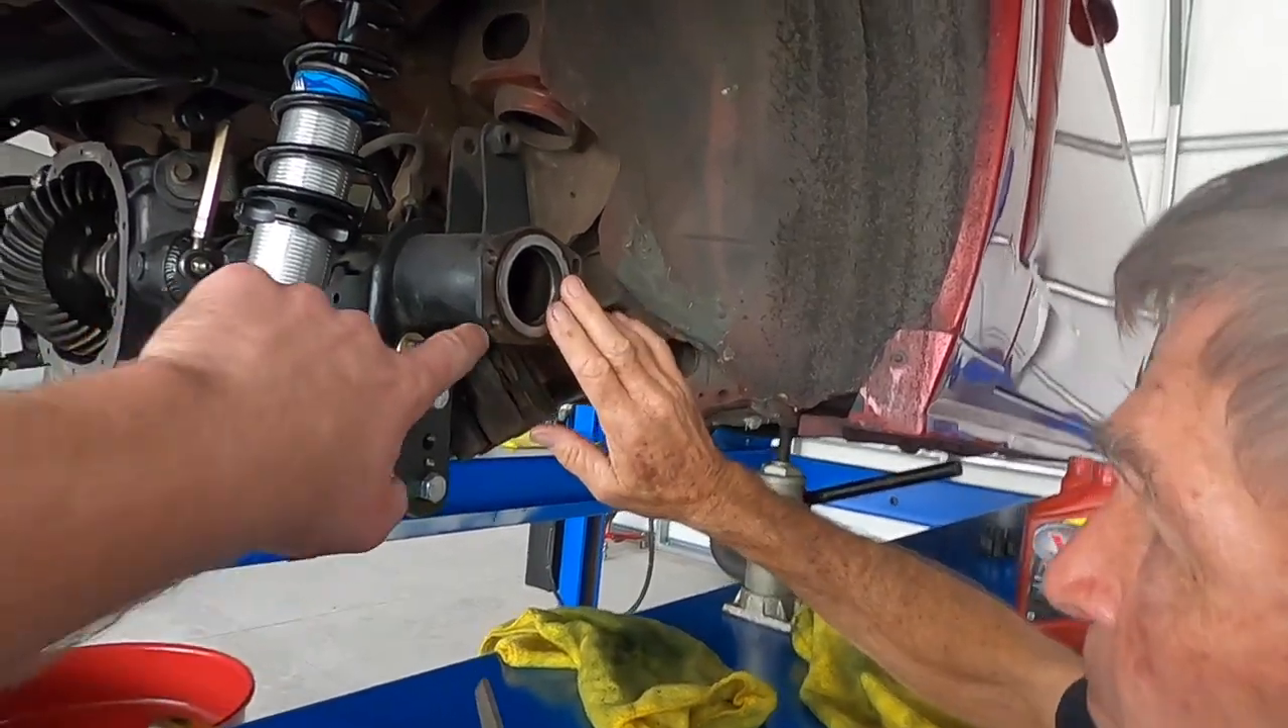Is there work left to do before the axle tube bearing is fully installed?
Yes.